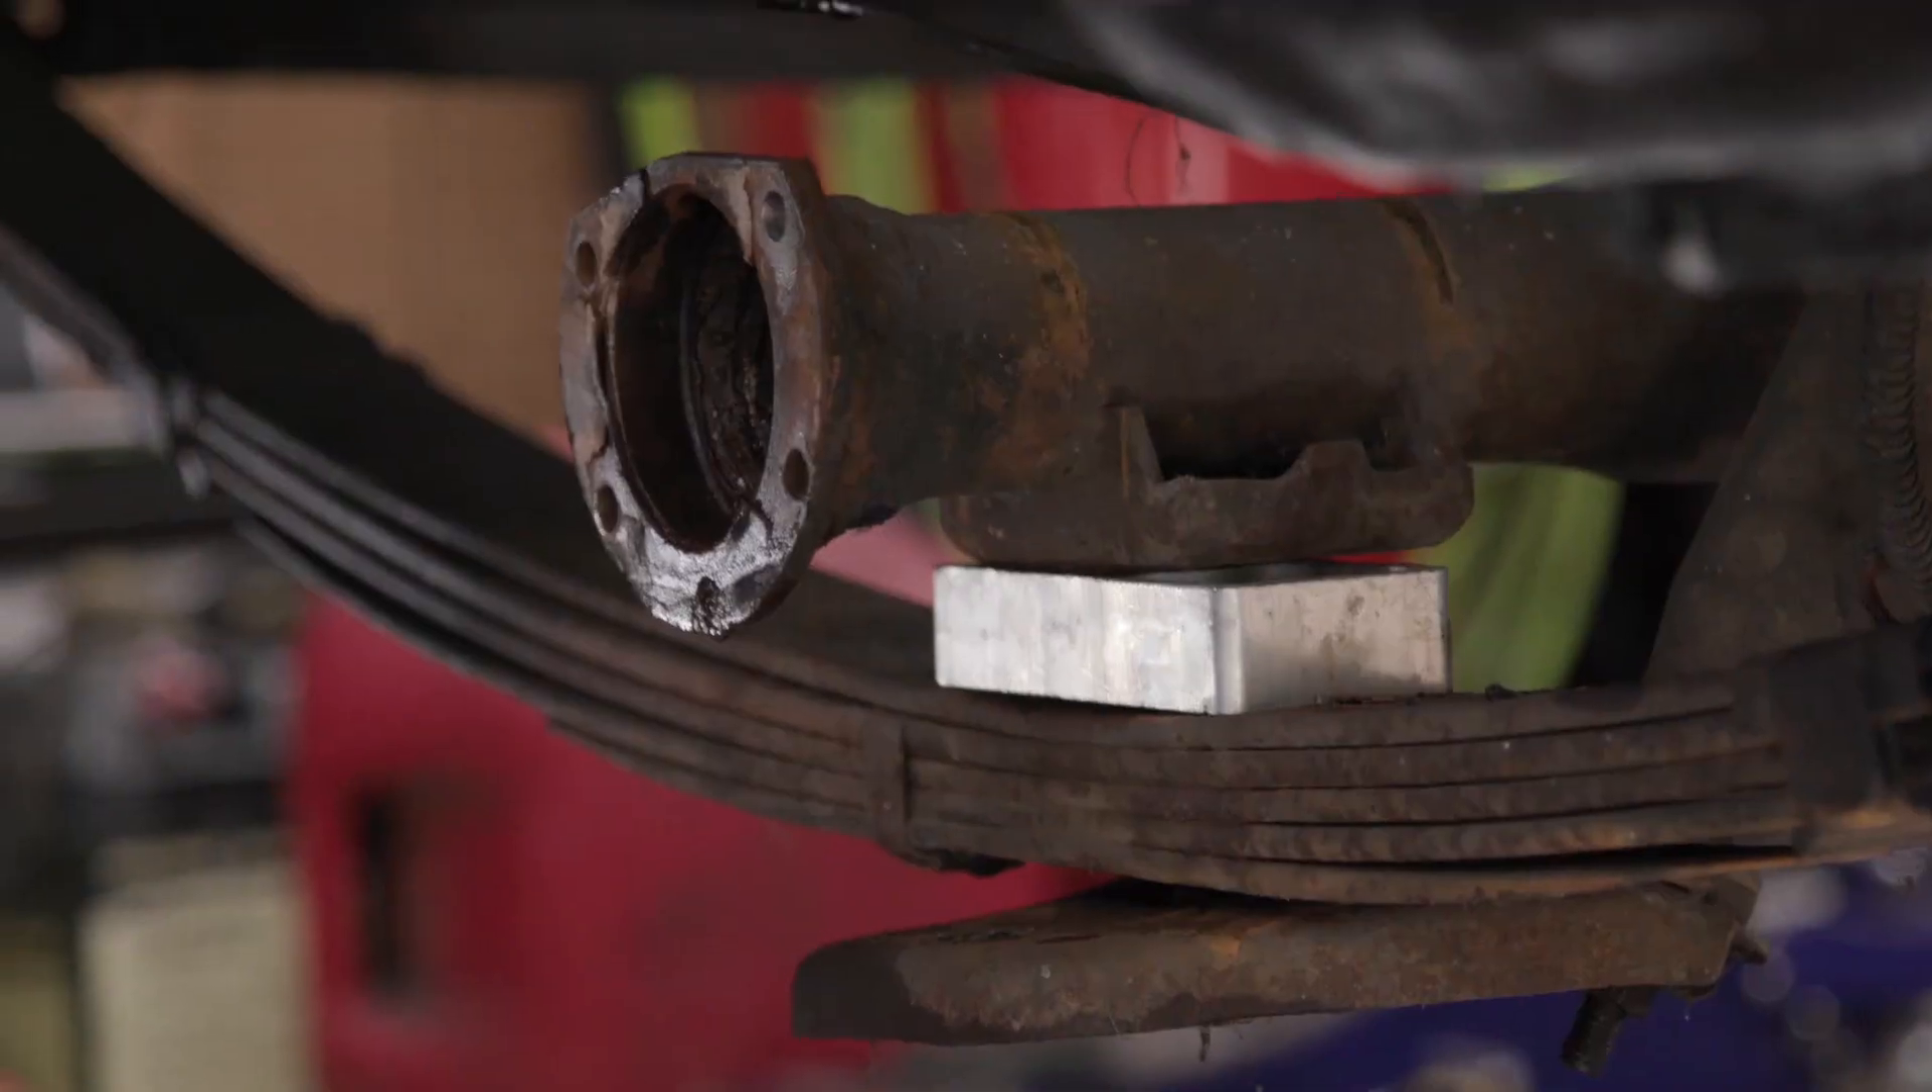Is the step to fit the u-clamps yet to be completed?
Yes.